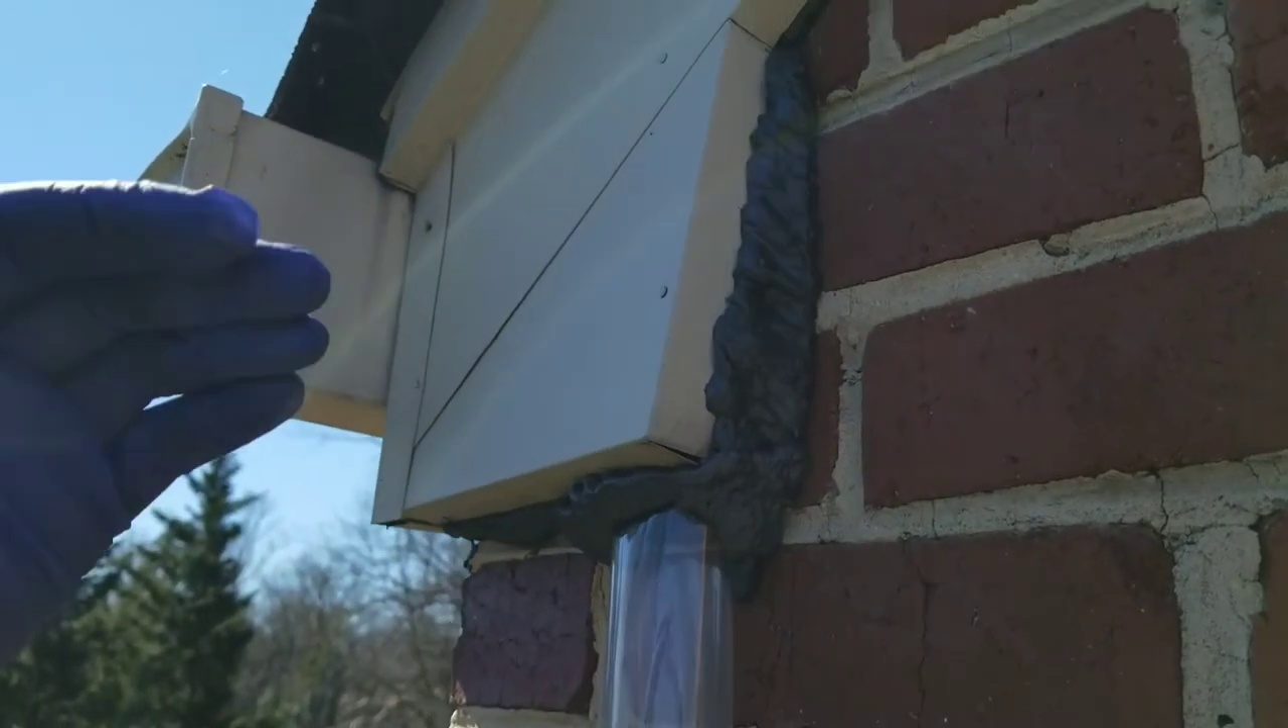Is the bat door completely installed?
Yes.